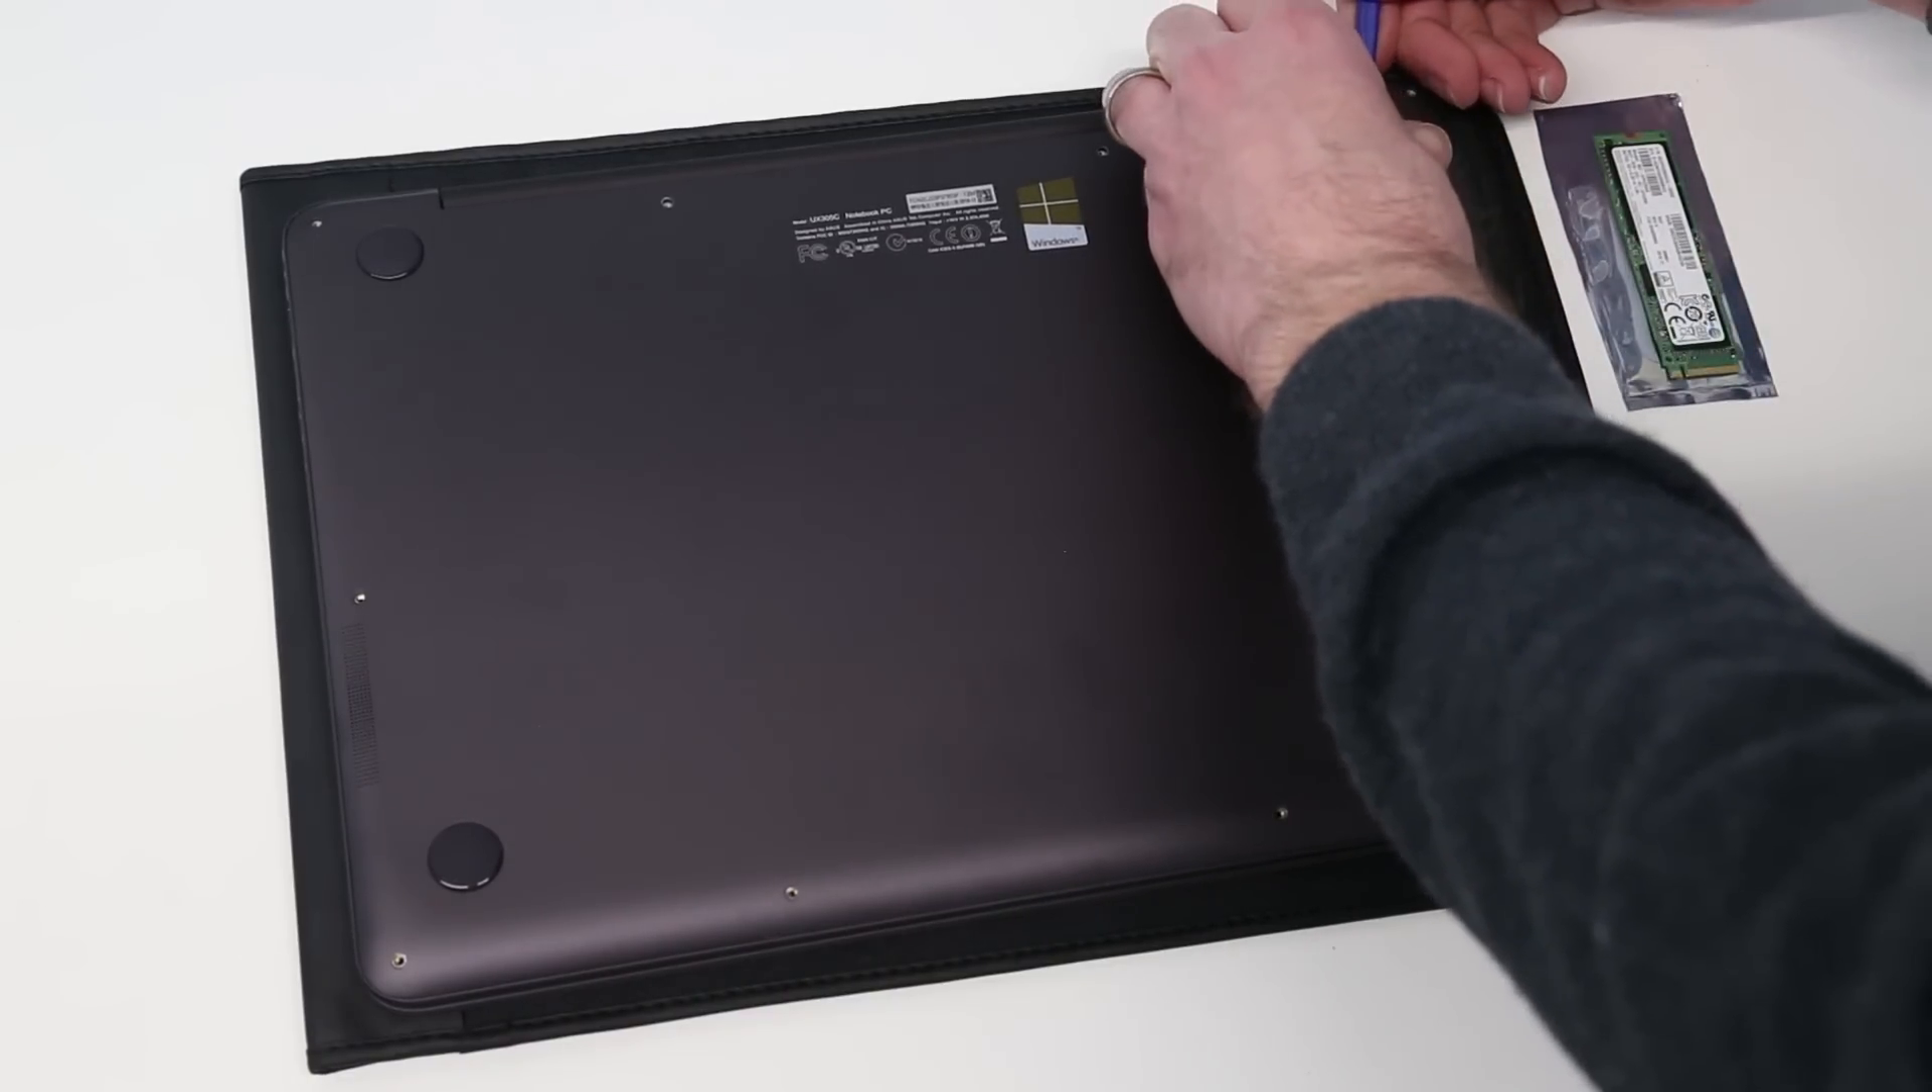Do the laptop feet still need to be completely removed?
Yes.